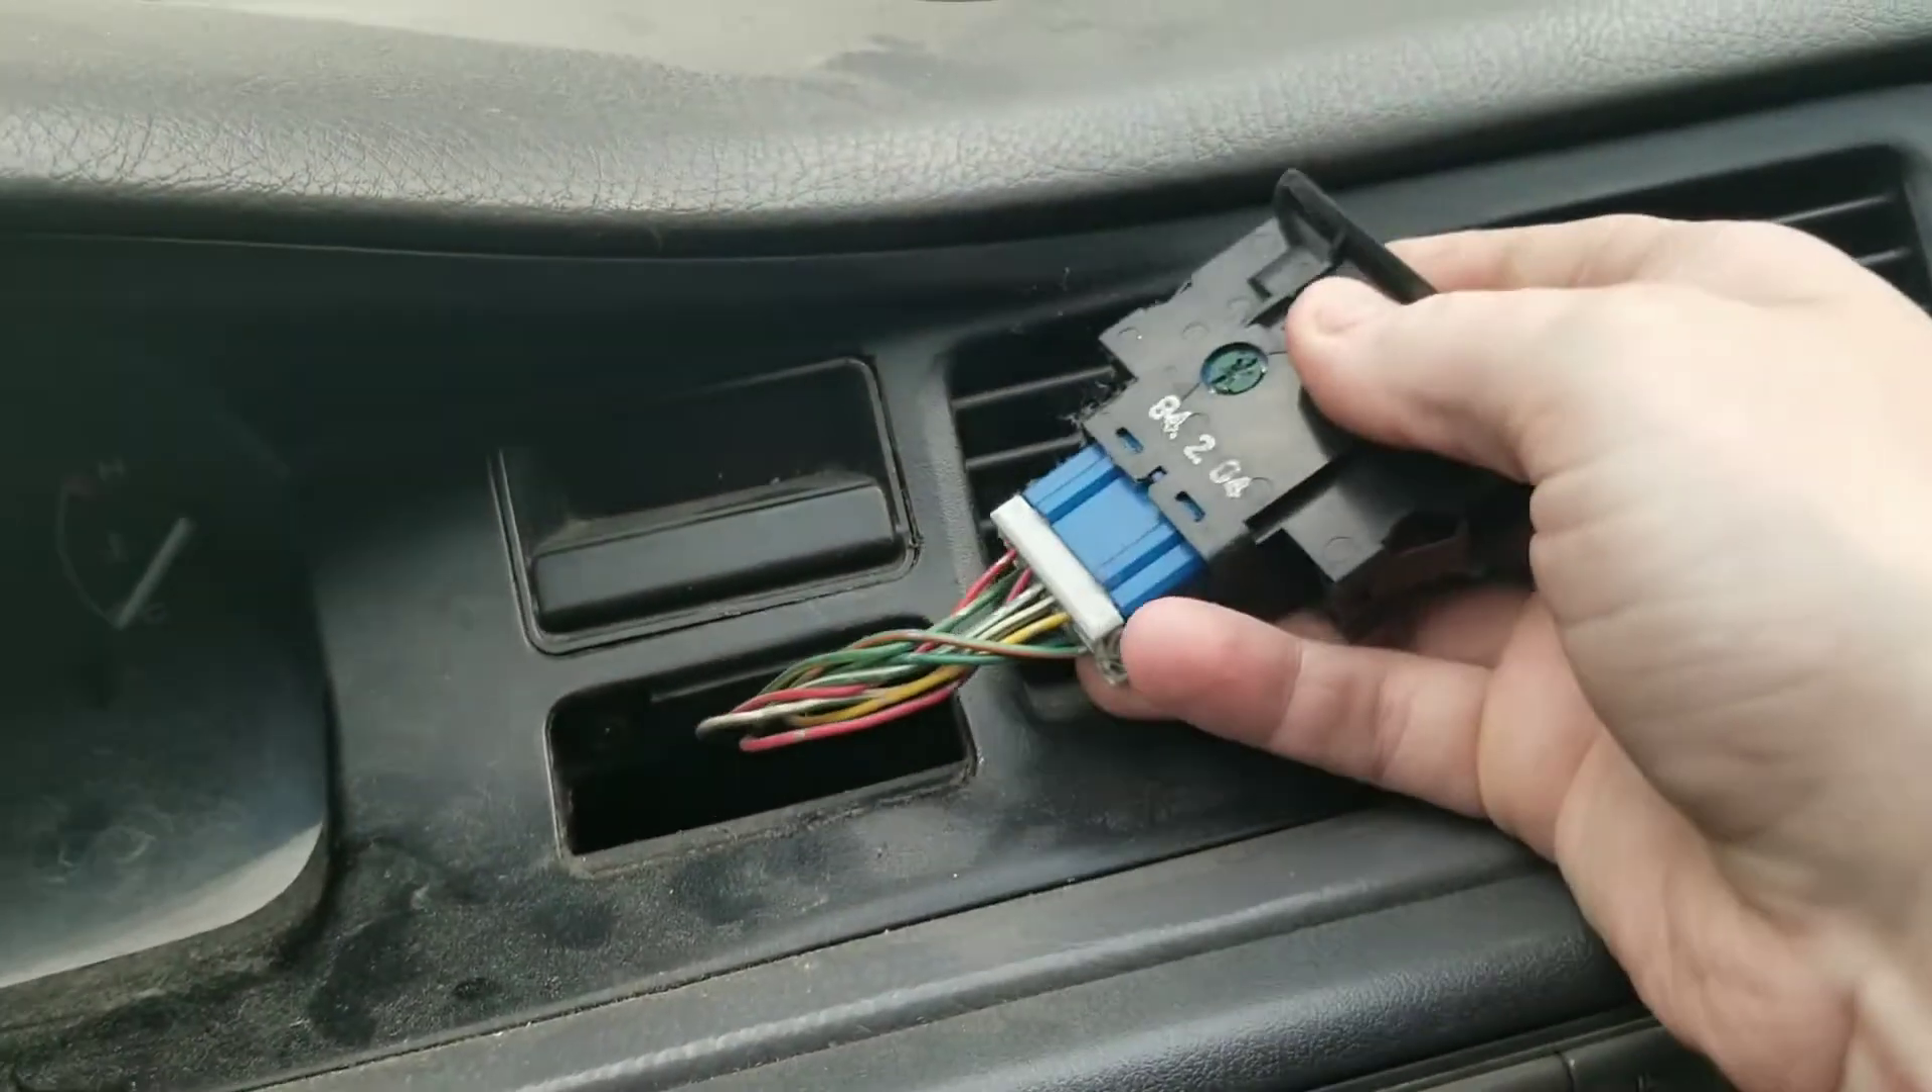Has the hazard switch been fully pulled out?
Yes.